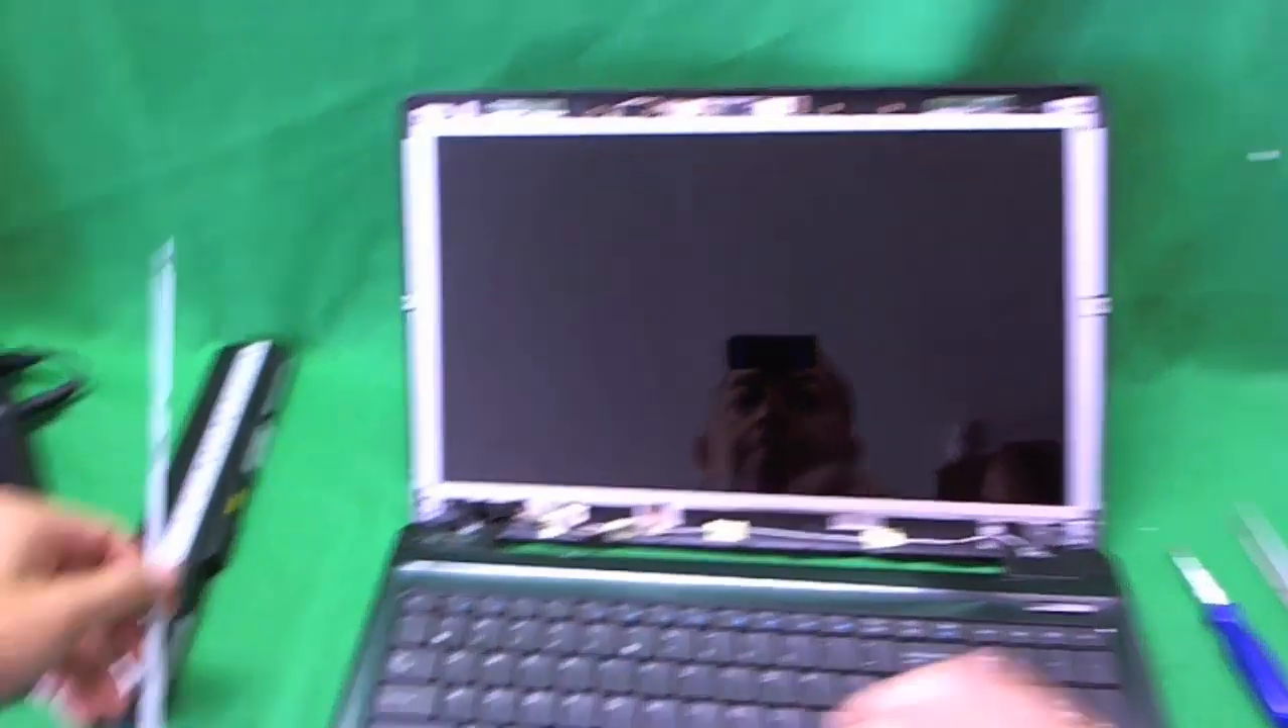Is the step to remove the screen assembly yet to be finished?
Yes.